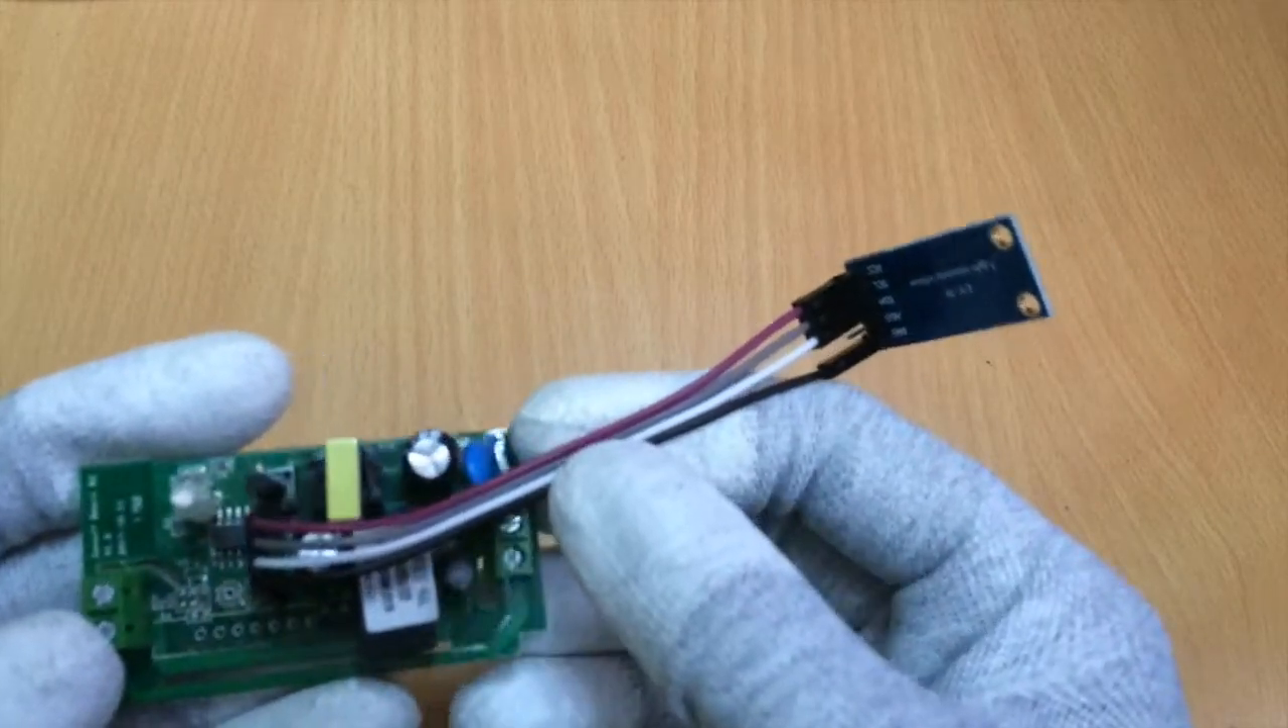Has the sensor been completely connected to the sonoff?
Yes.